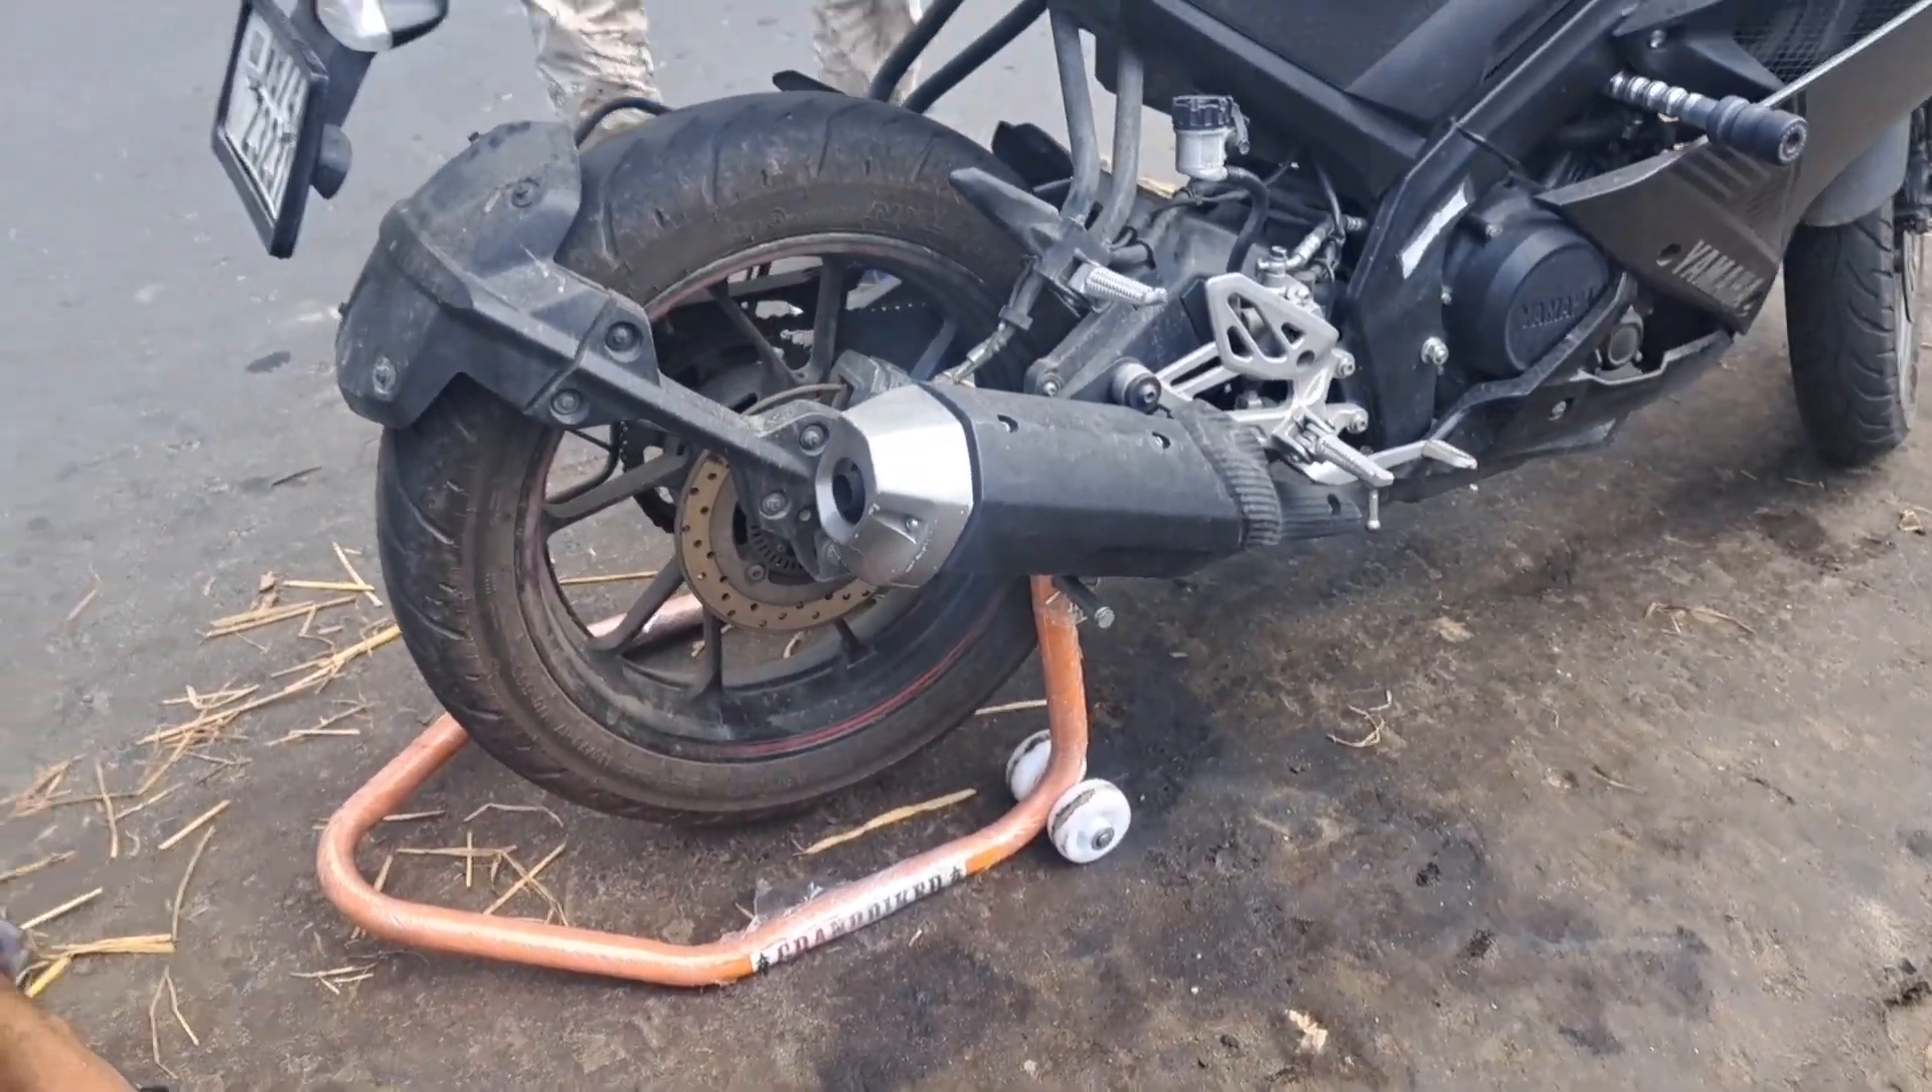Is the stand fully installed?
Yes.